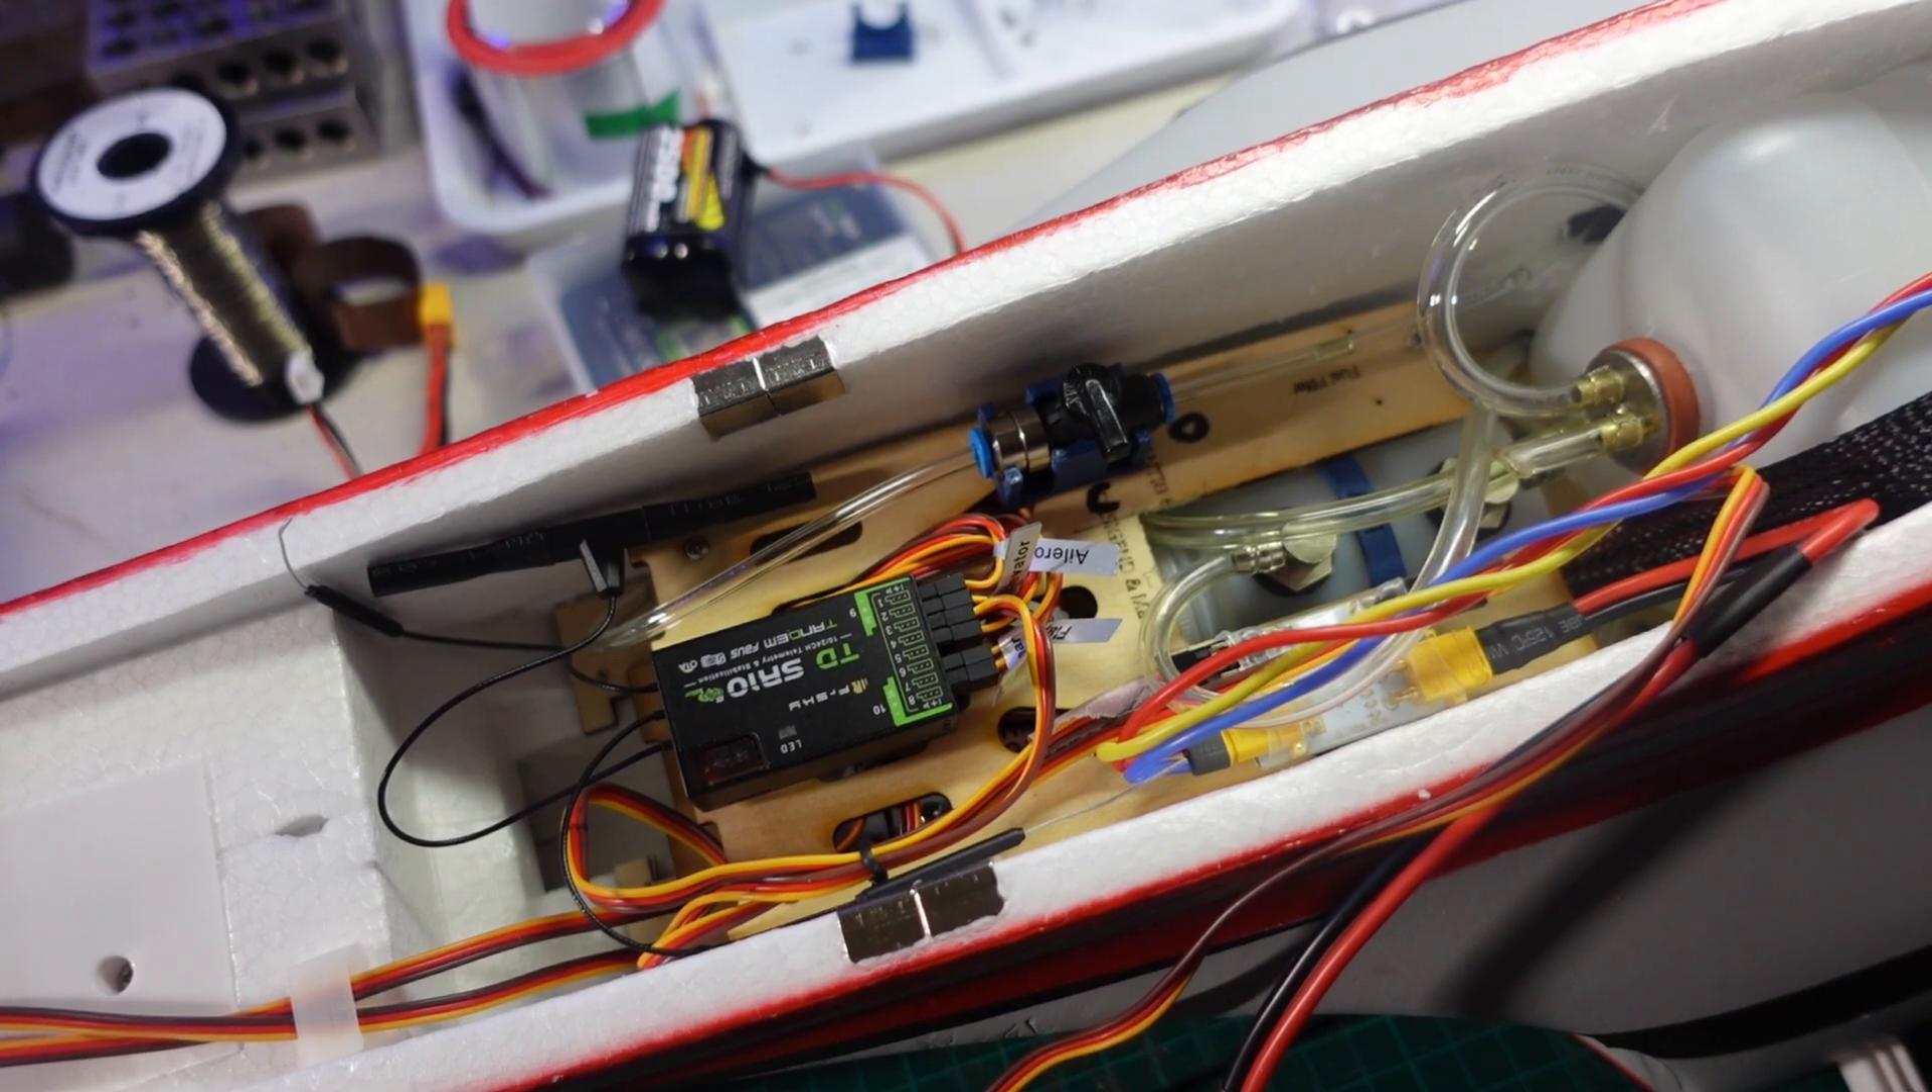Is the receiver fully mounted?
Yes.